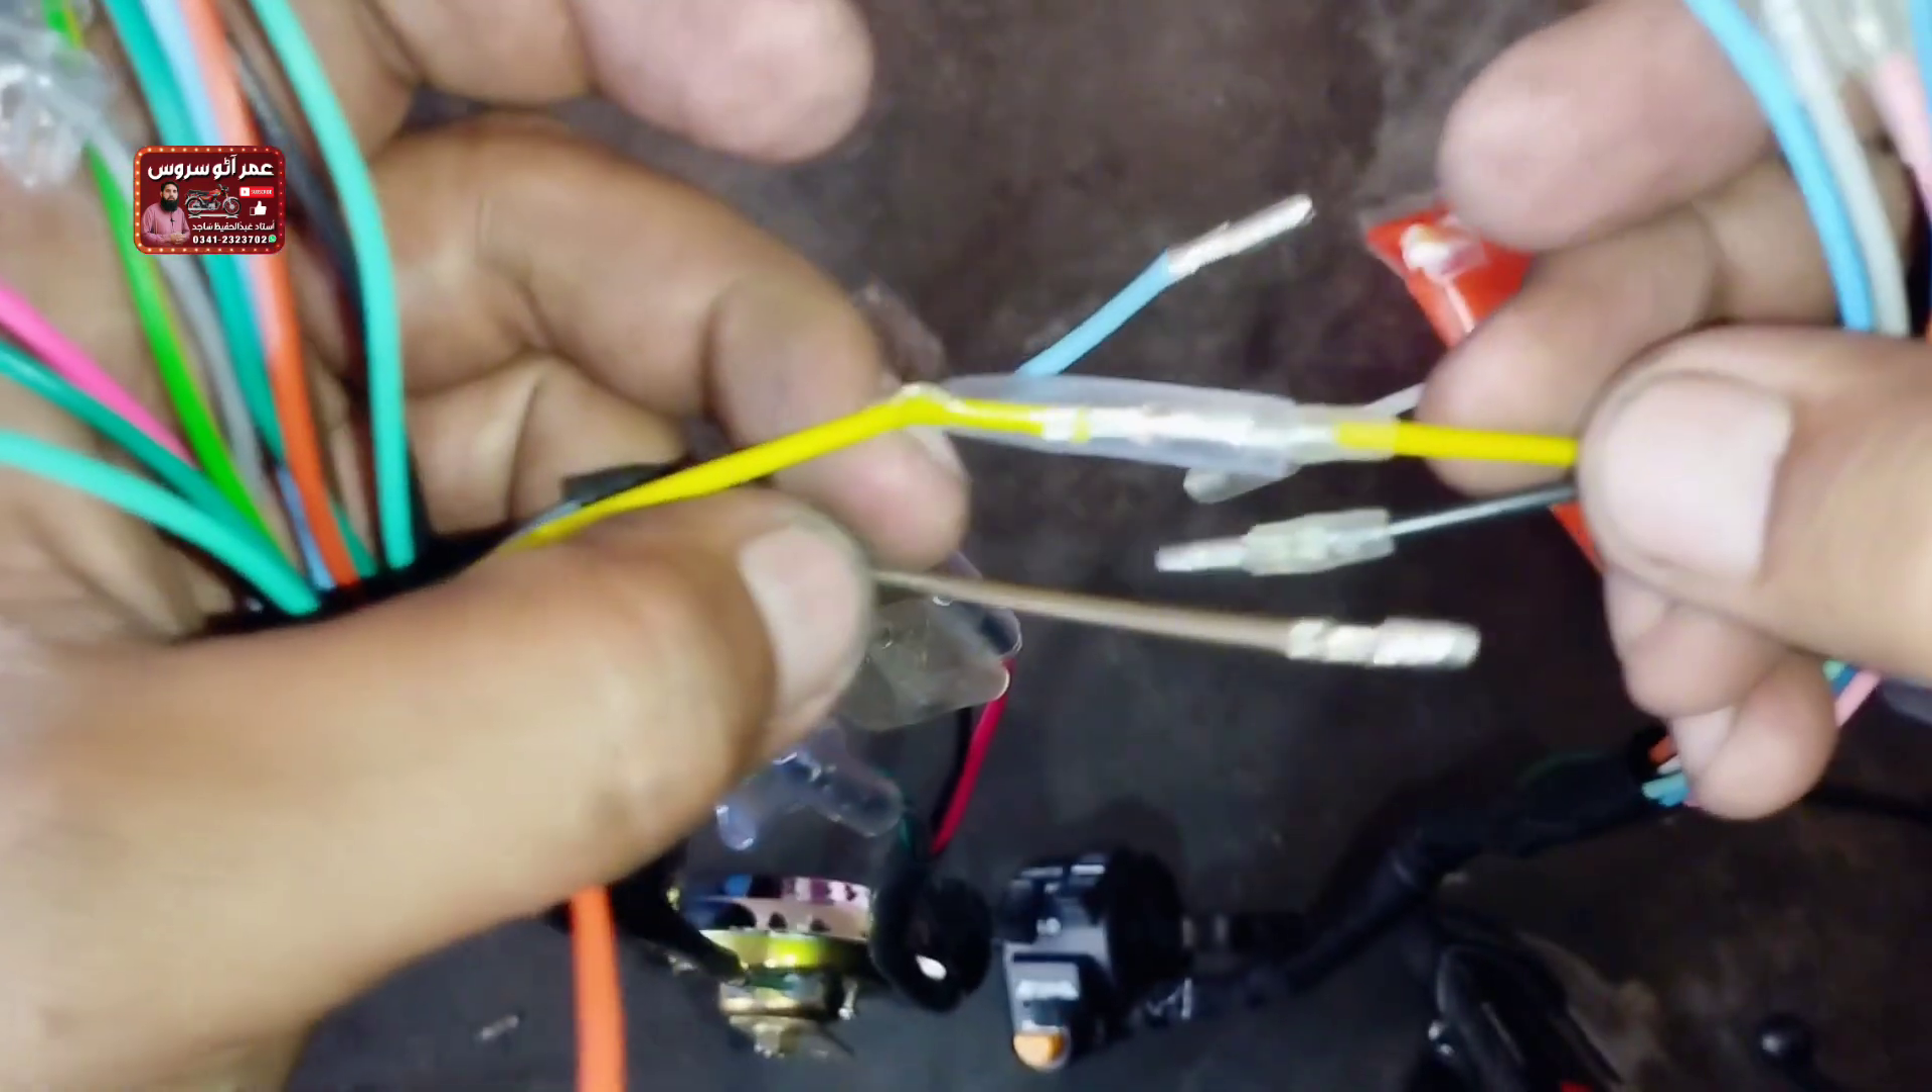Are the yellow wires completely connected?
Yes.